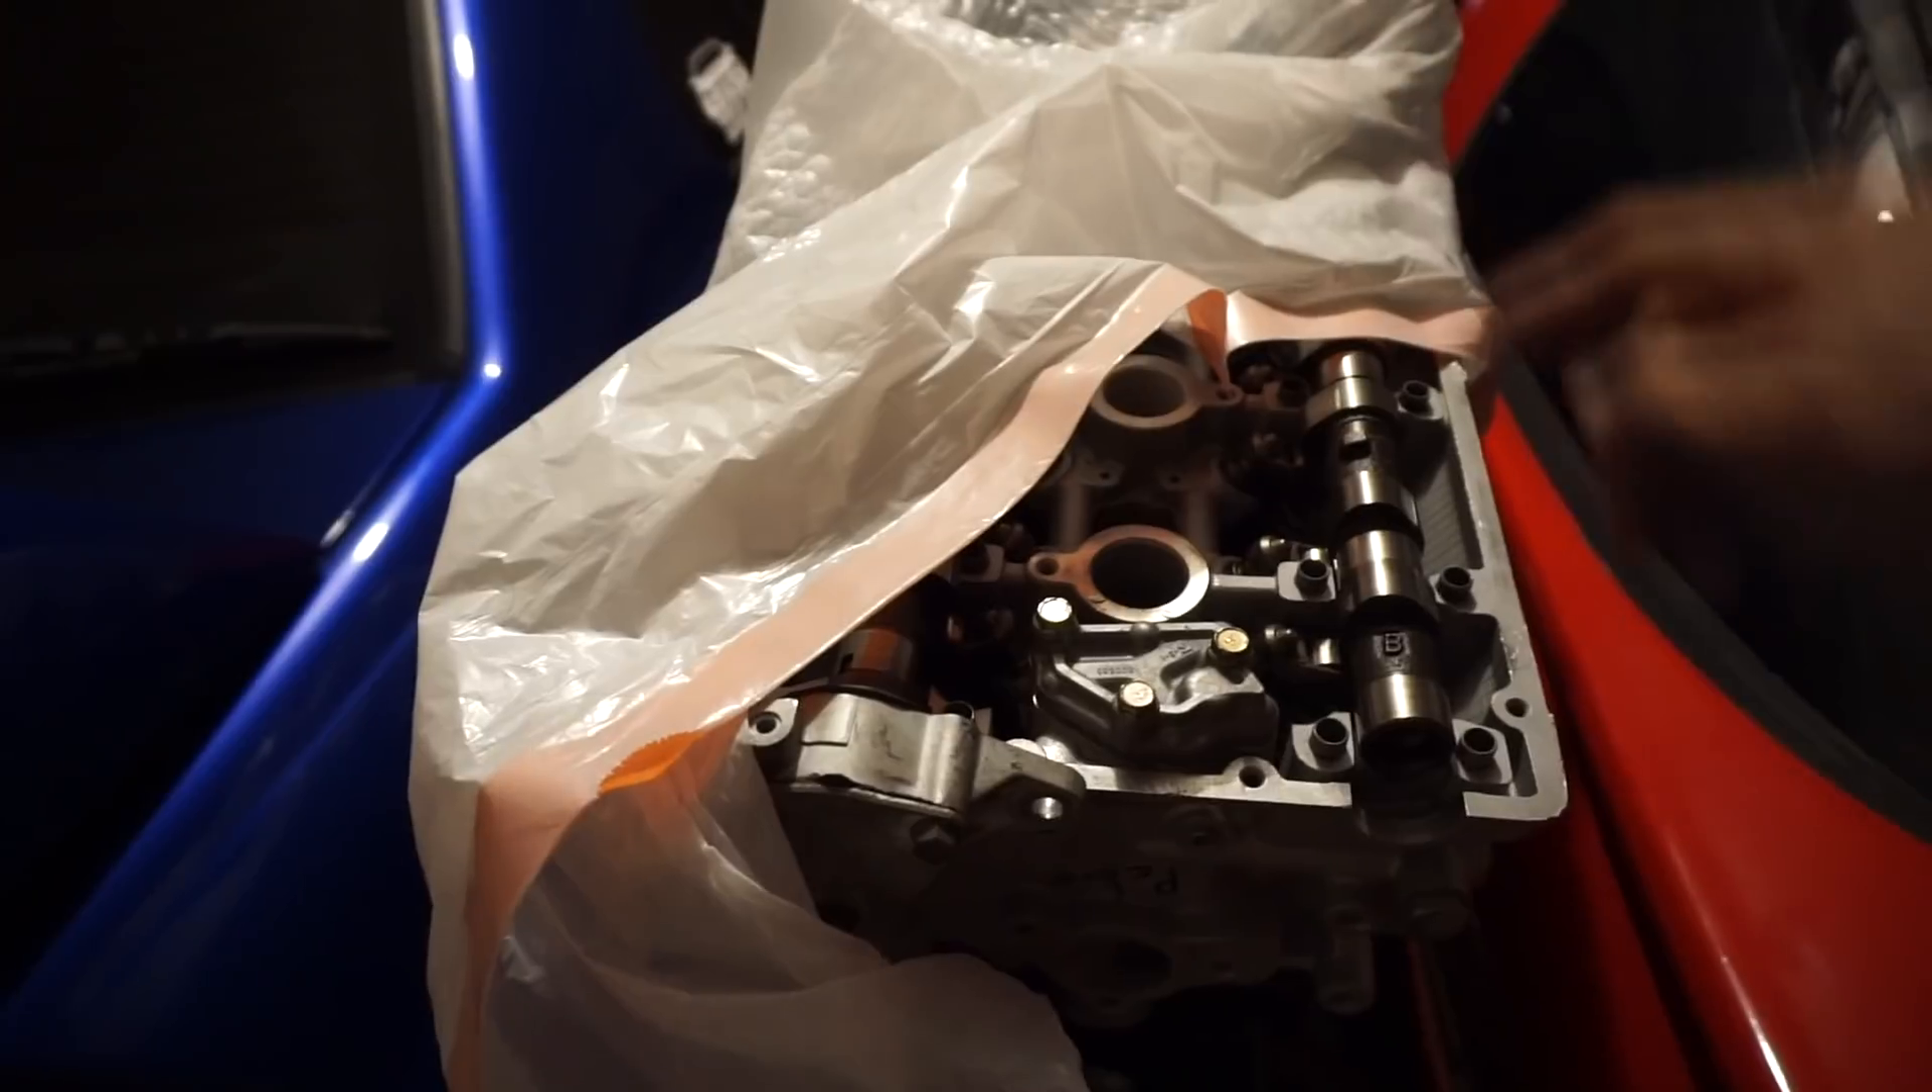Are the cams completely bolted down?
No.